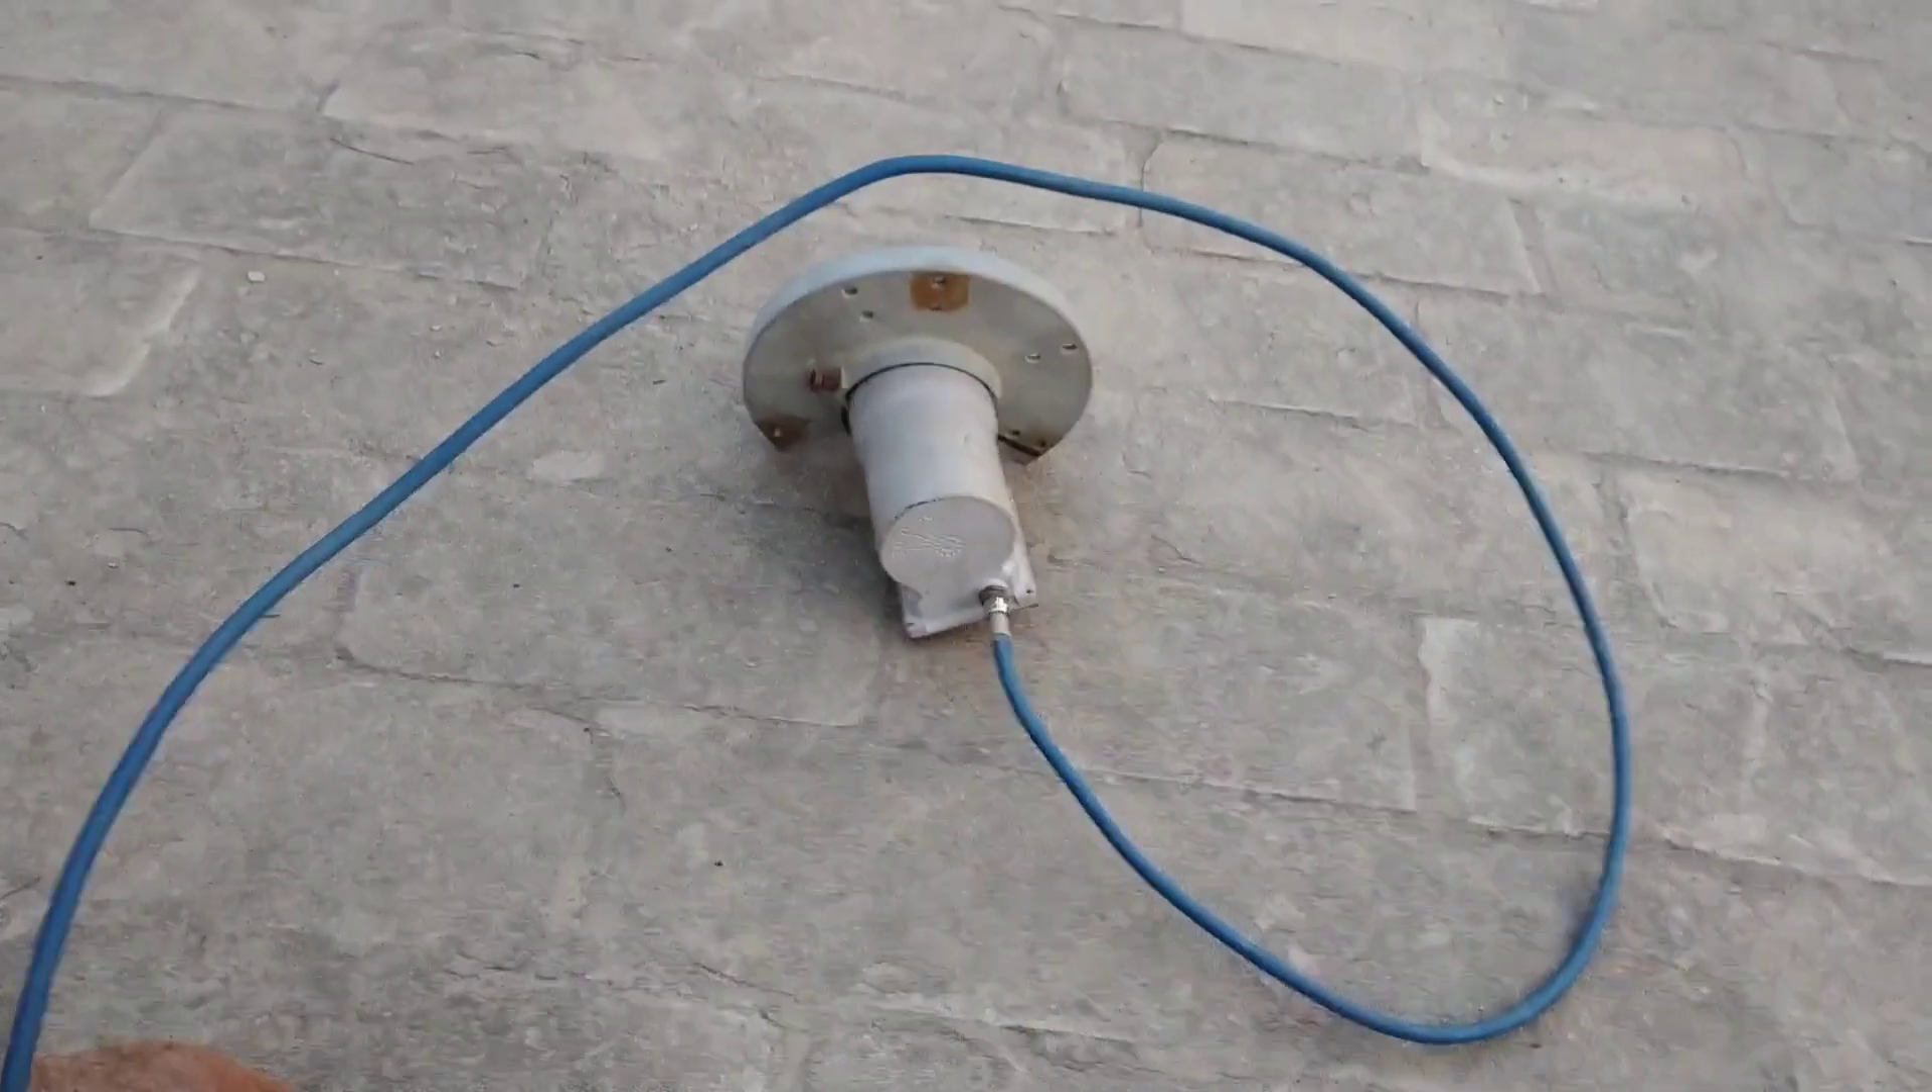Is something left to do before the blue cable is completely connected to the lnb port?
No.